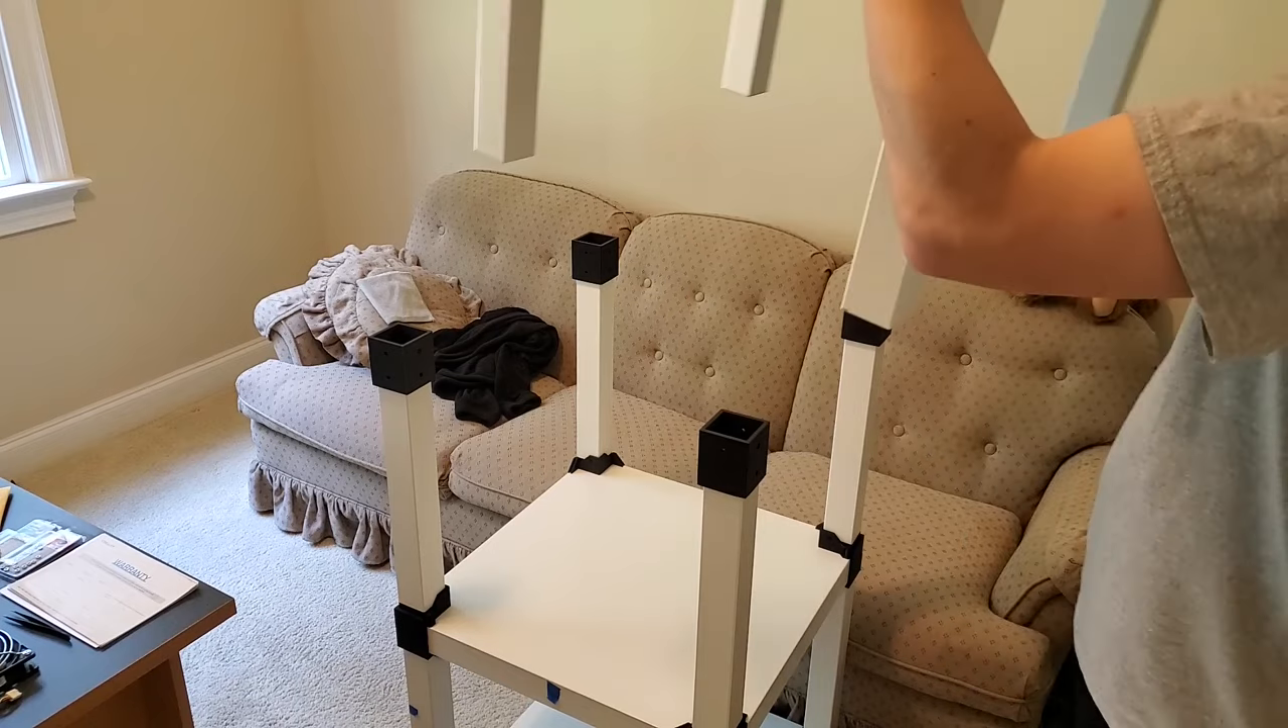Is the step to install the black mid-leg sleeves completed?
Yes.